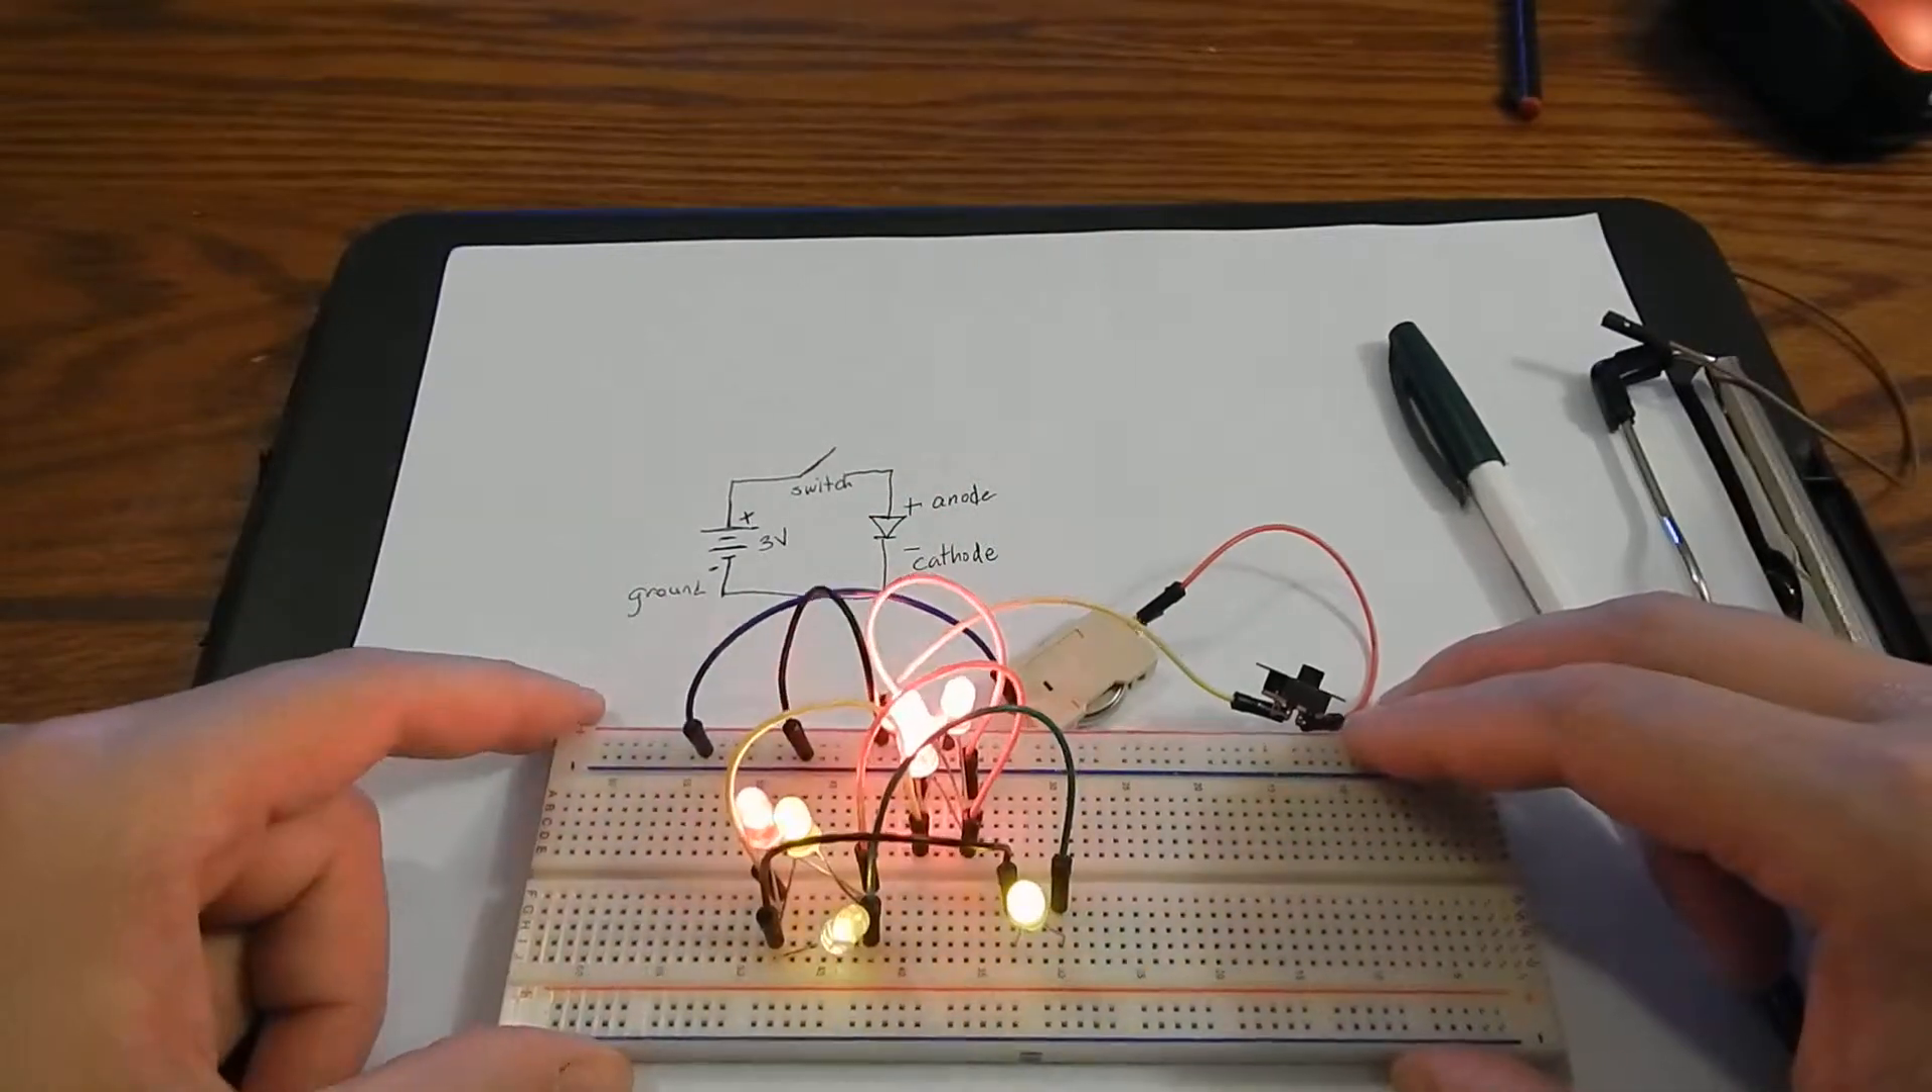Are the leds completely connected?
Yes.